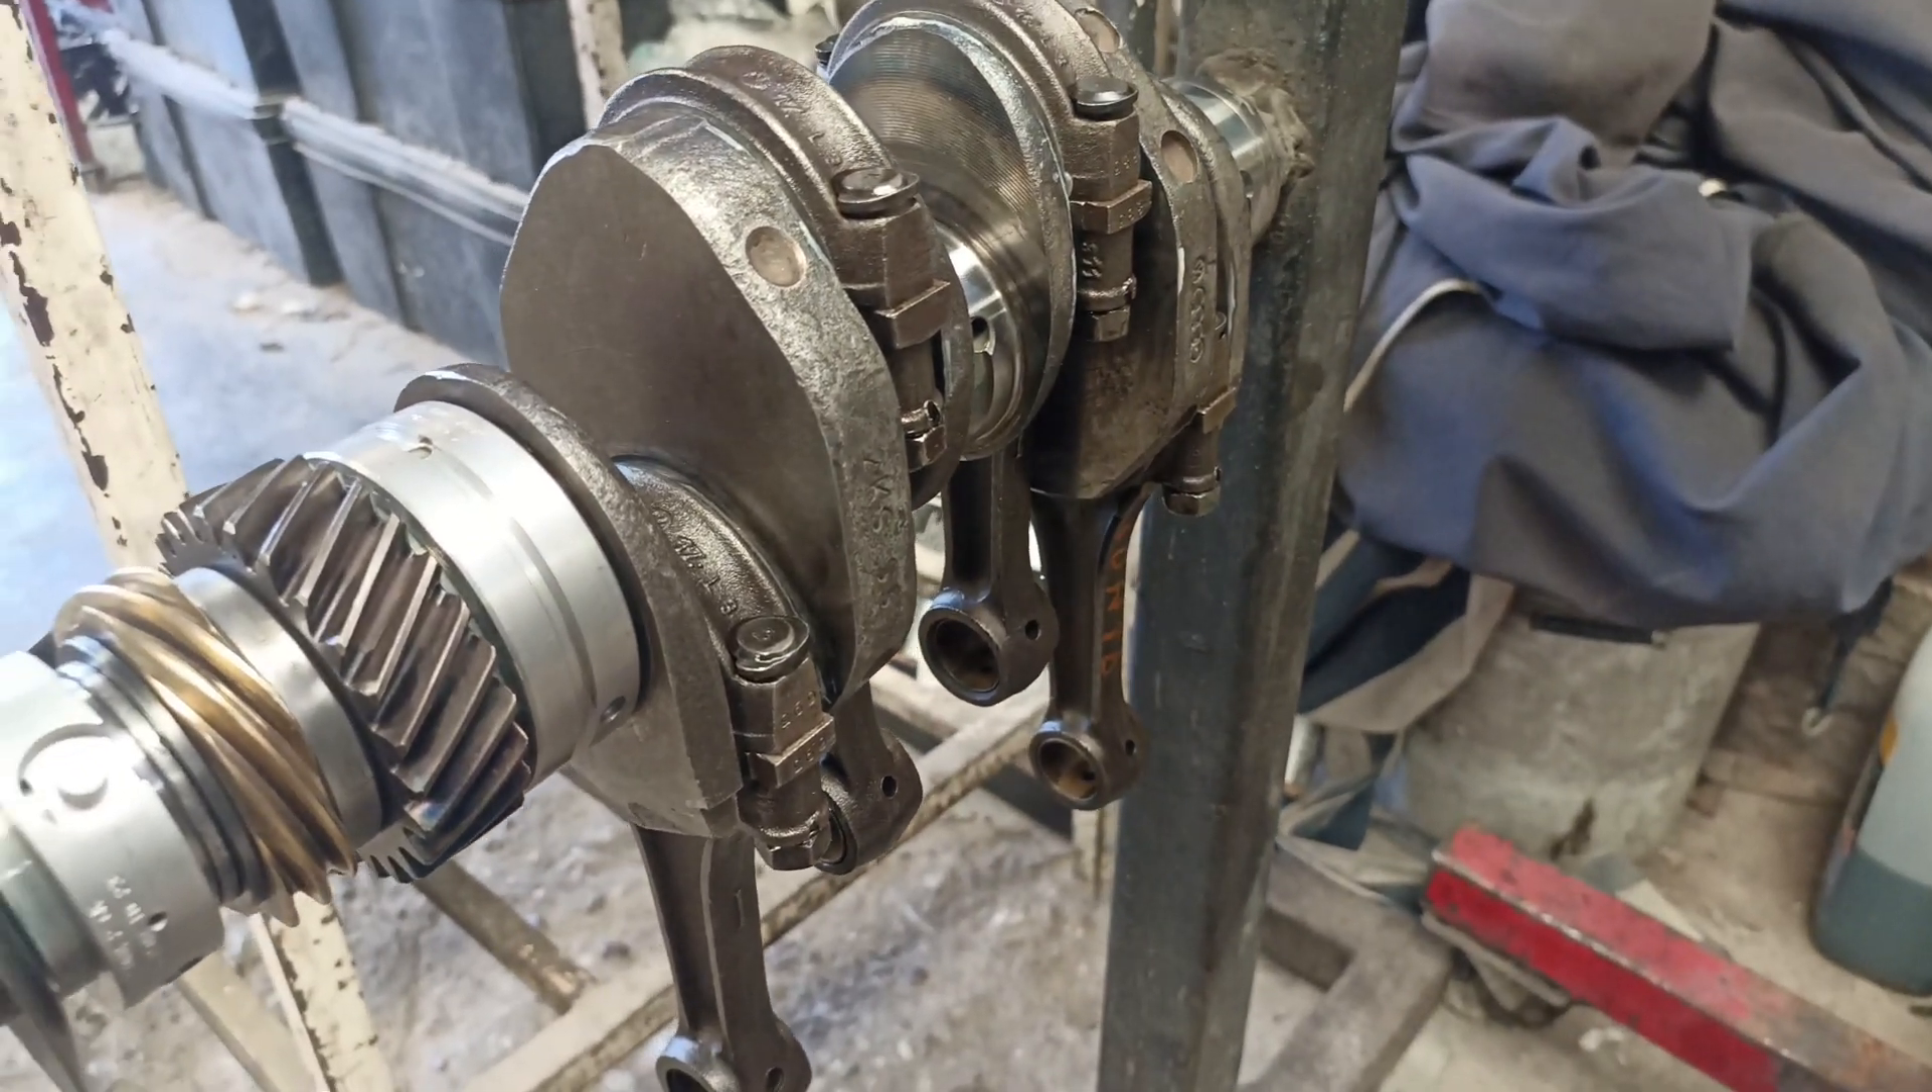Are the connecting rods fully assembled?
Yes.